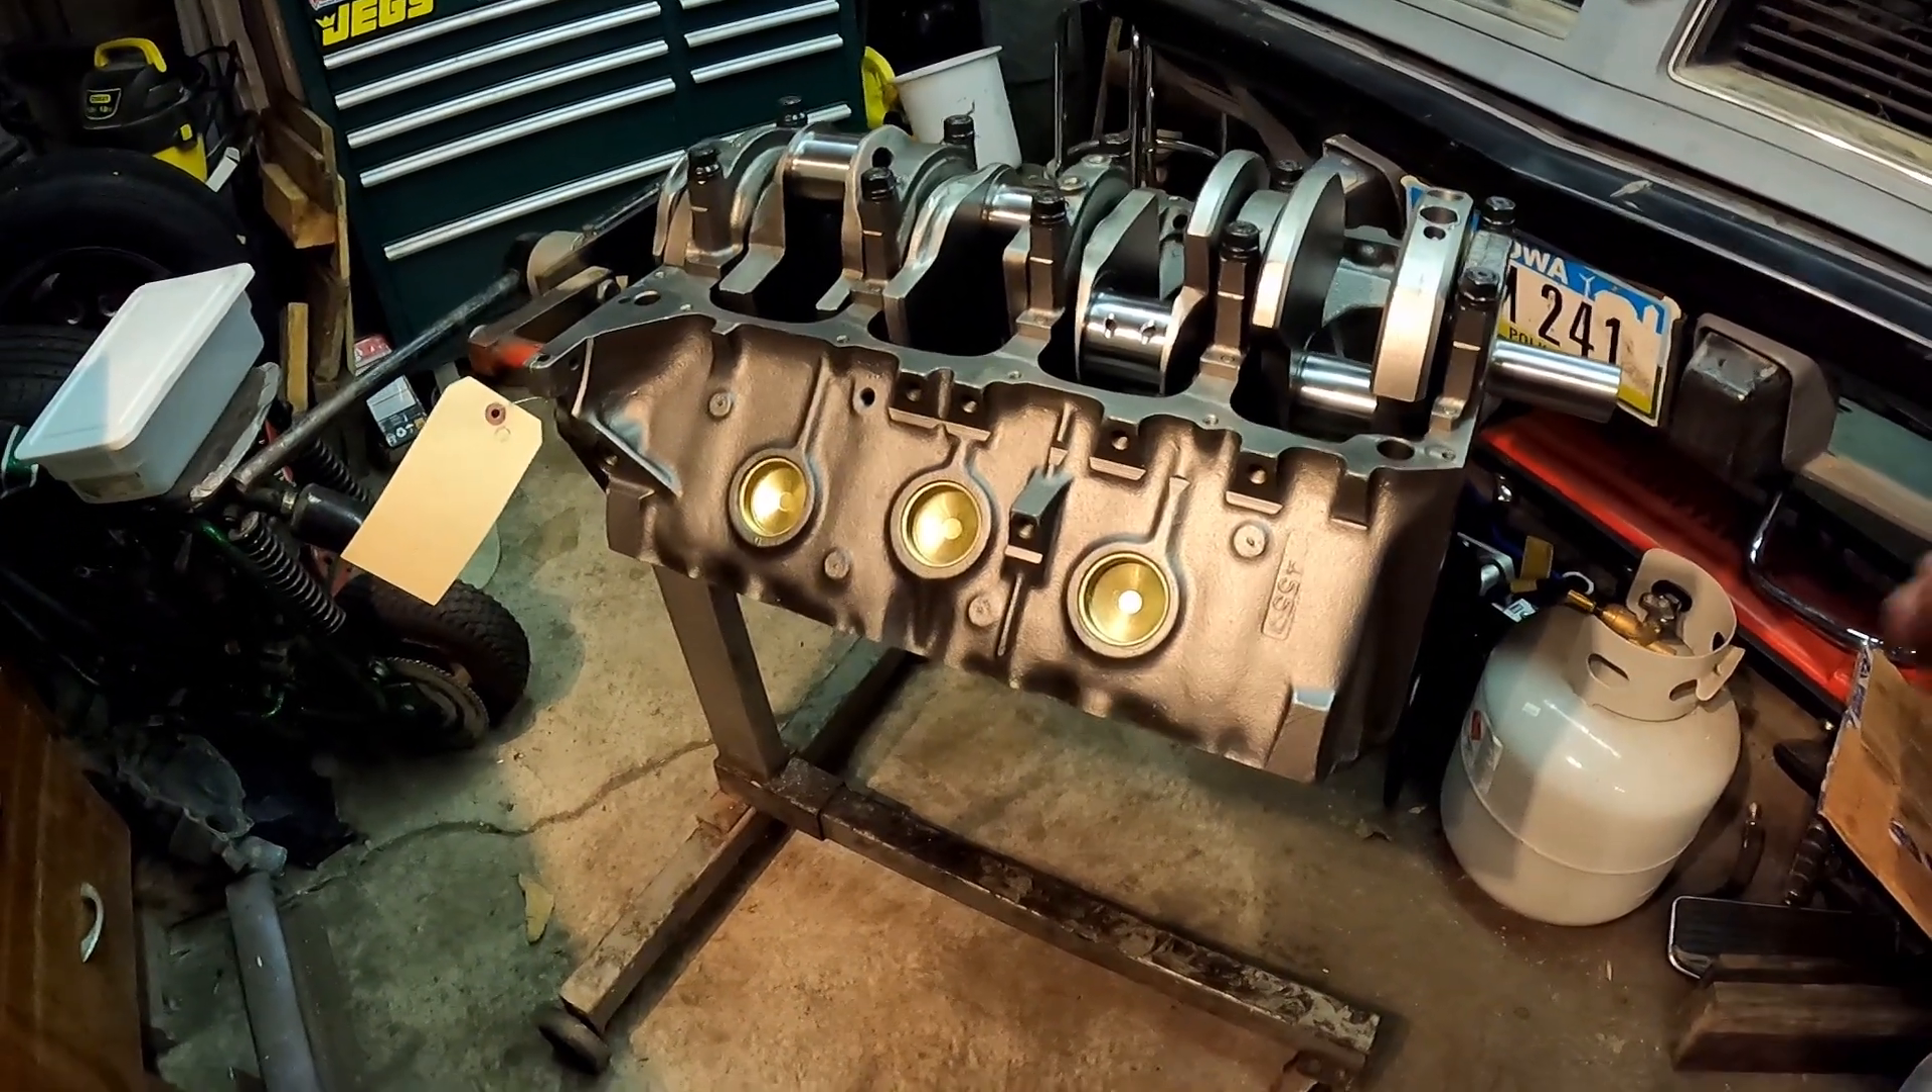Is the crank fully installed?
Yes.